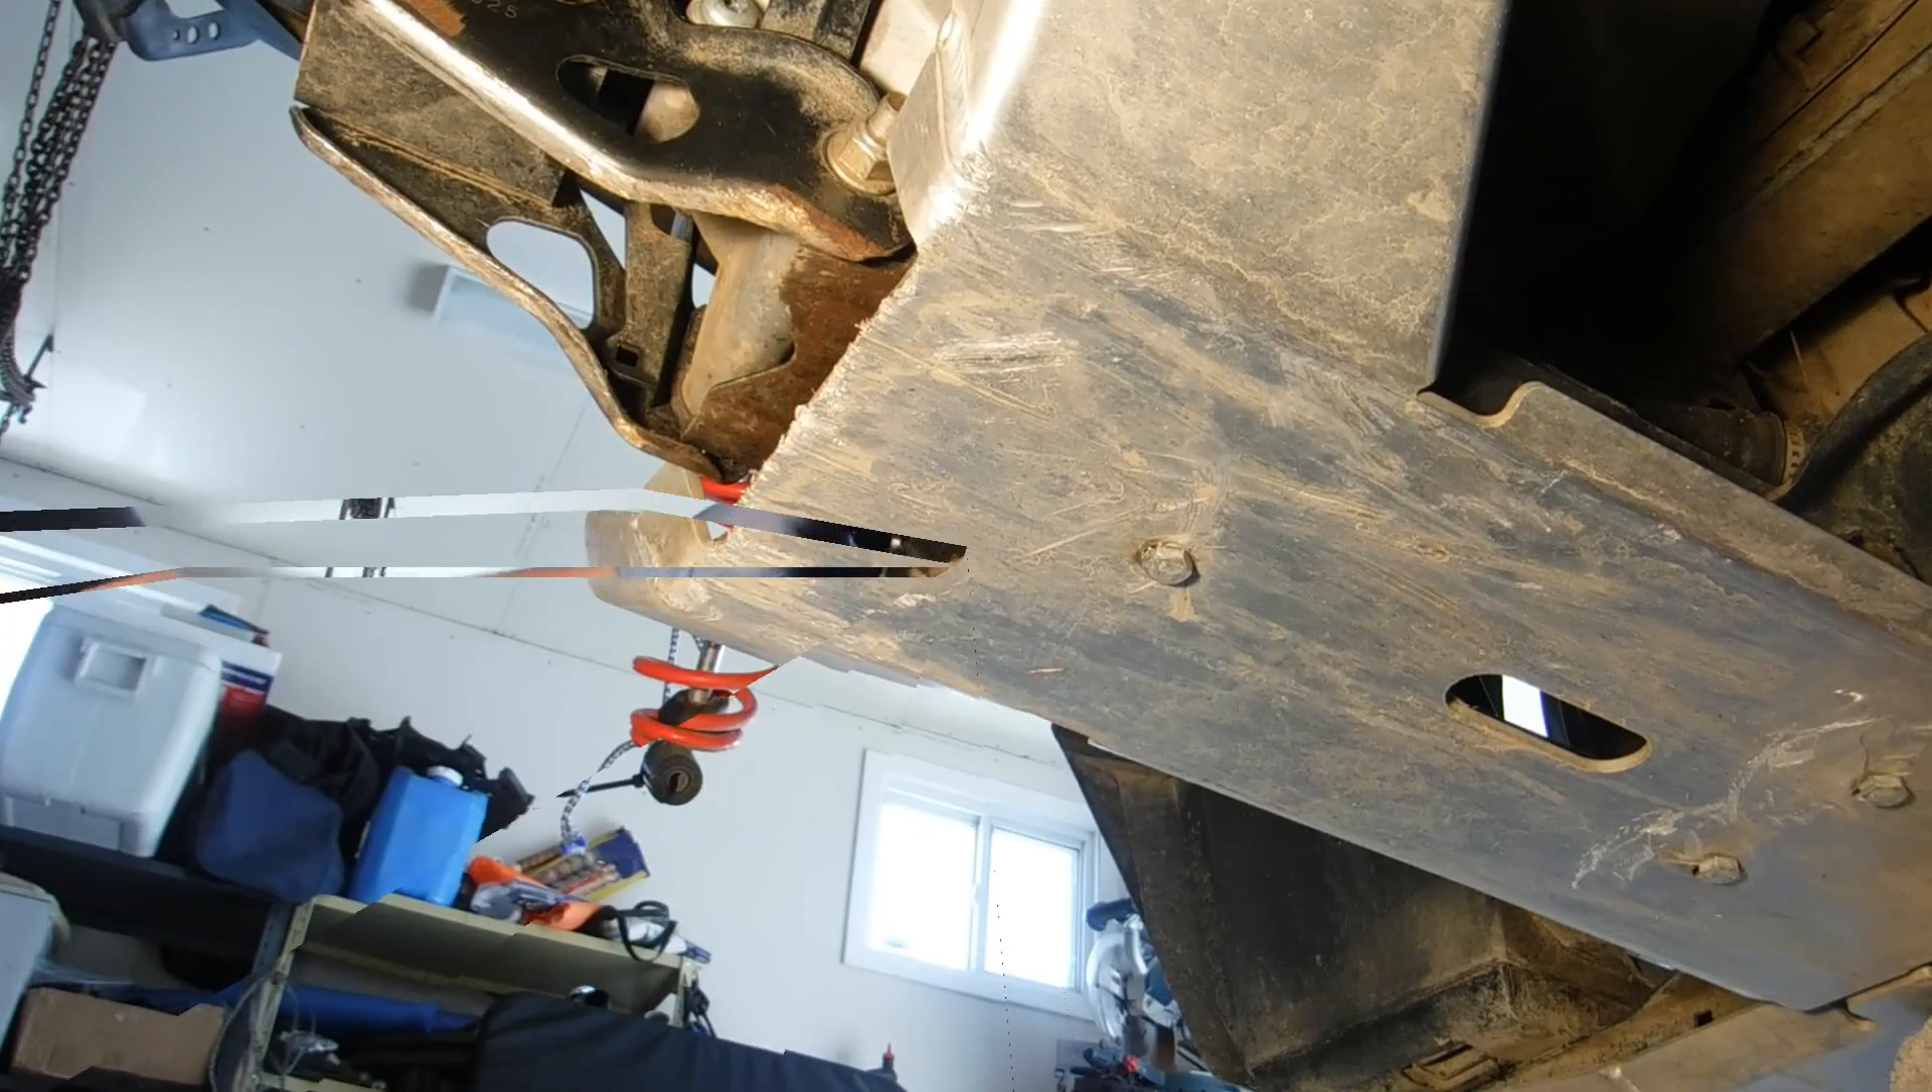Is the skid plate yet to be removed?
Yes.